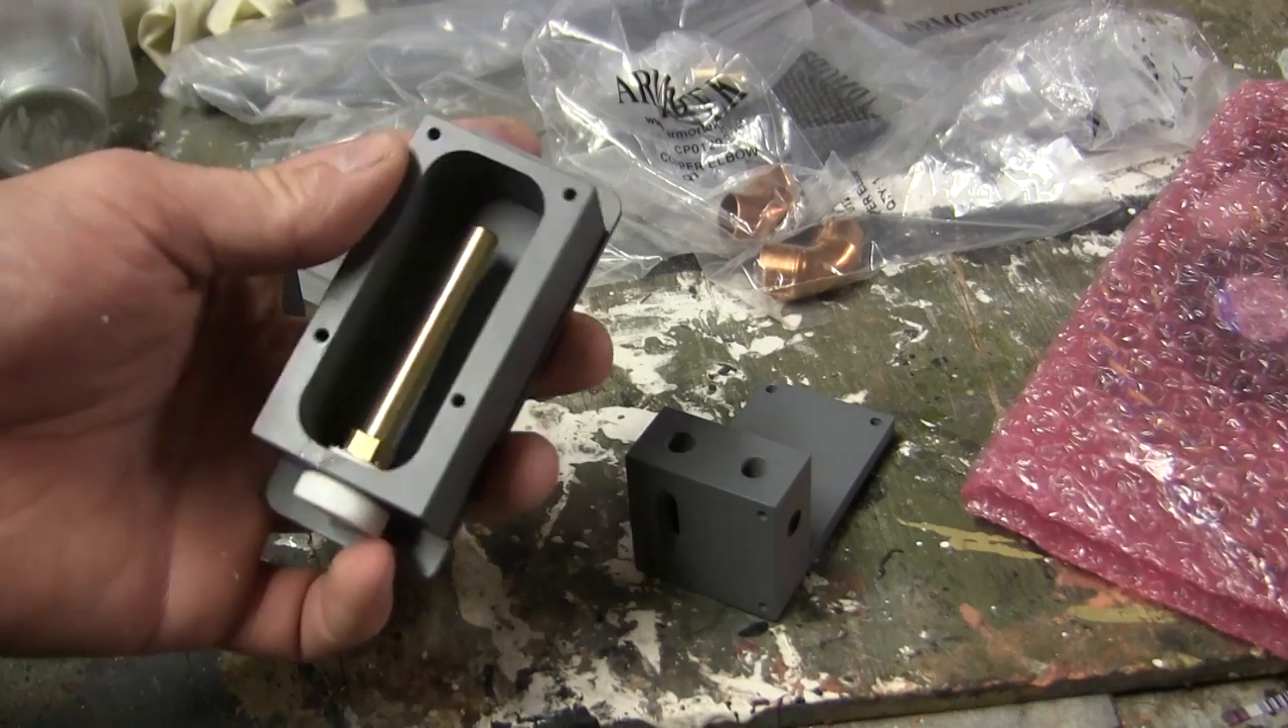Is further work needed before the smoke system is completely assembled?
Yes.